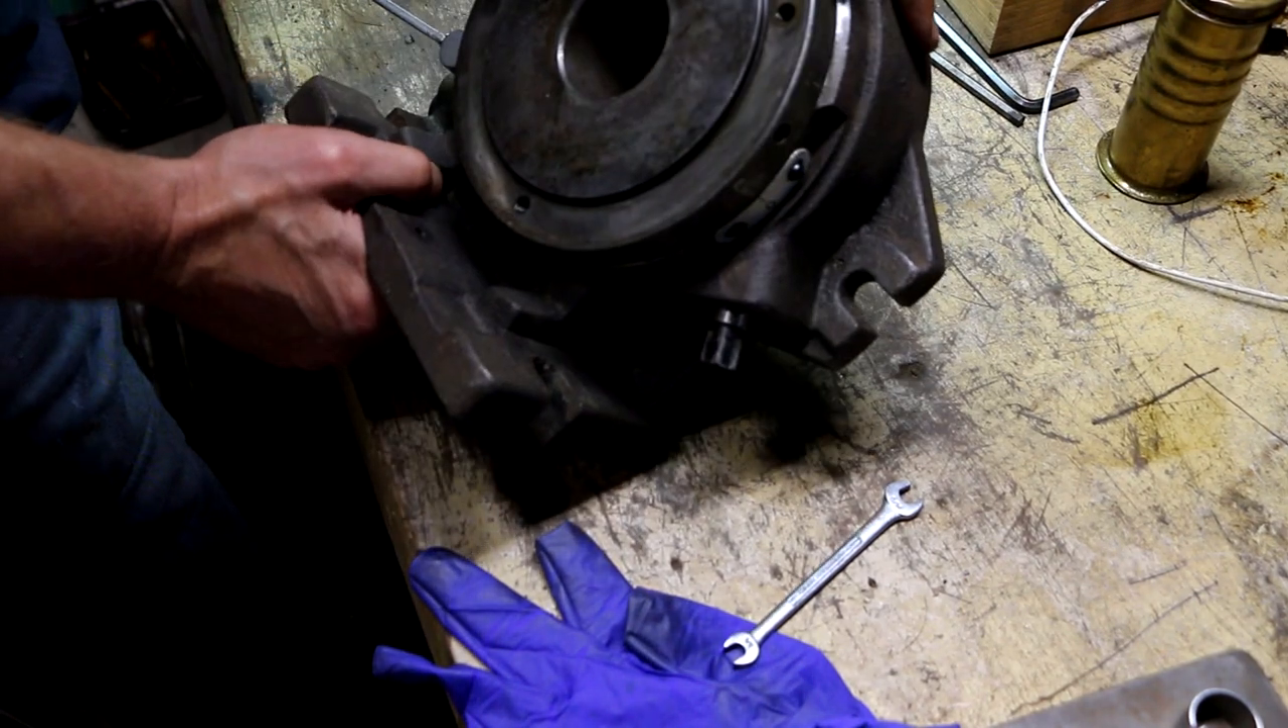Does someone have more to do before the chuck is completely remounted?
Yes.